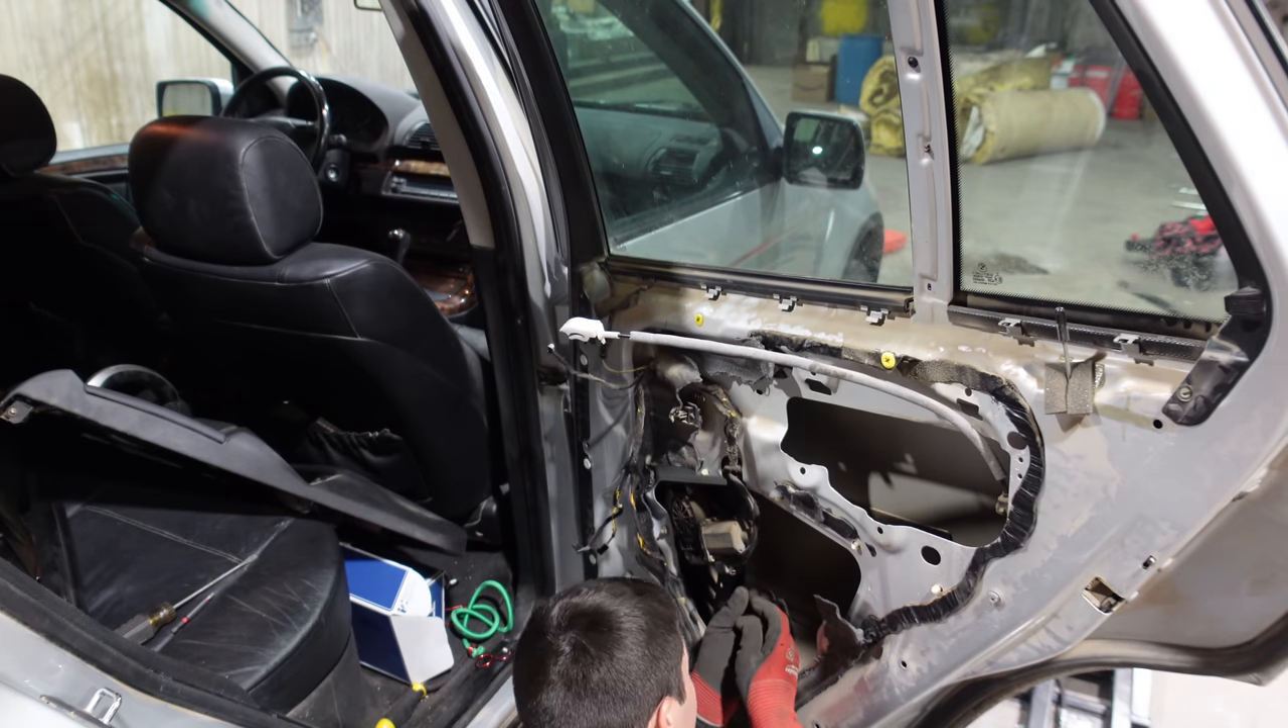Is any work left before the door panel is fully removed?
No.